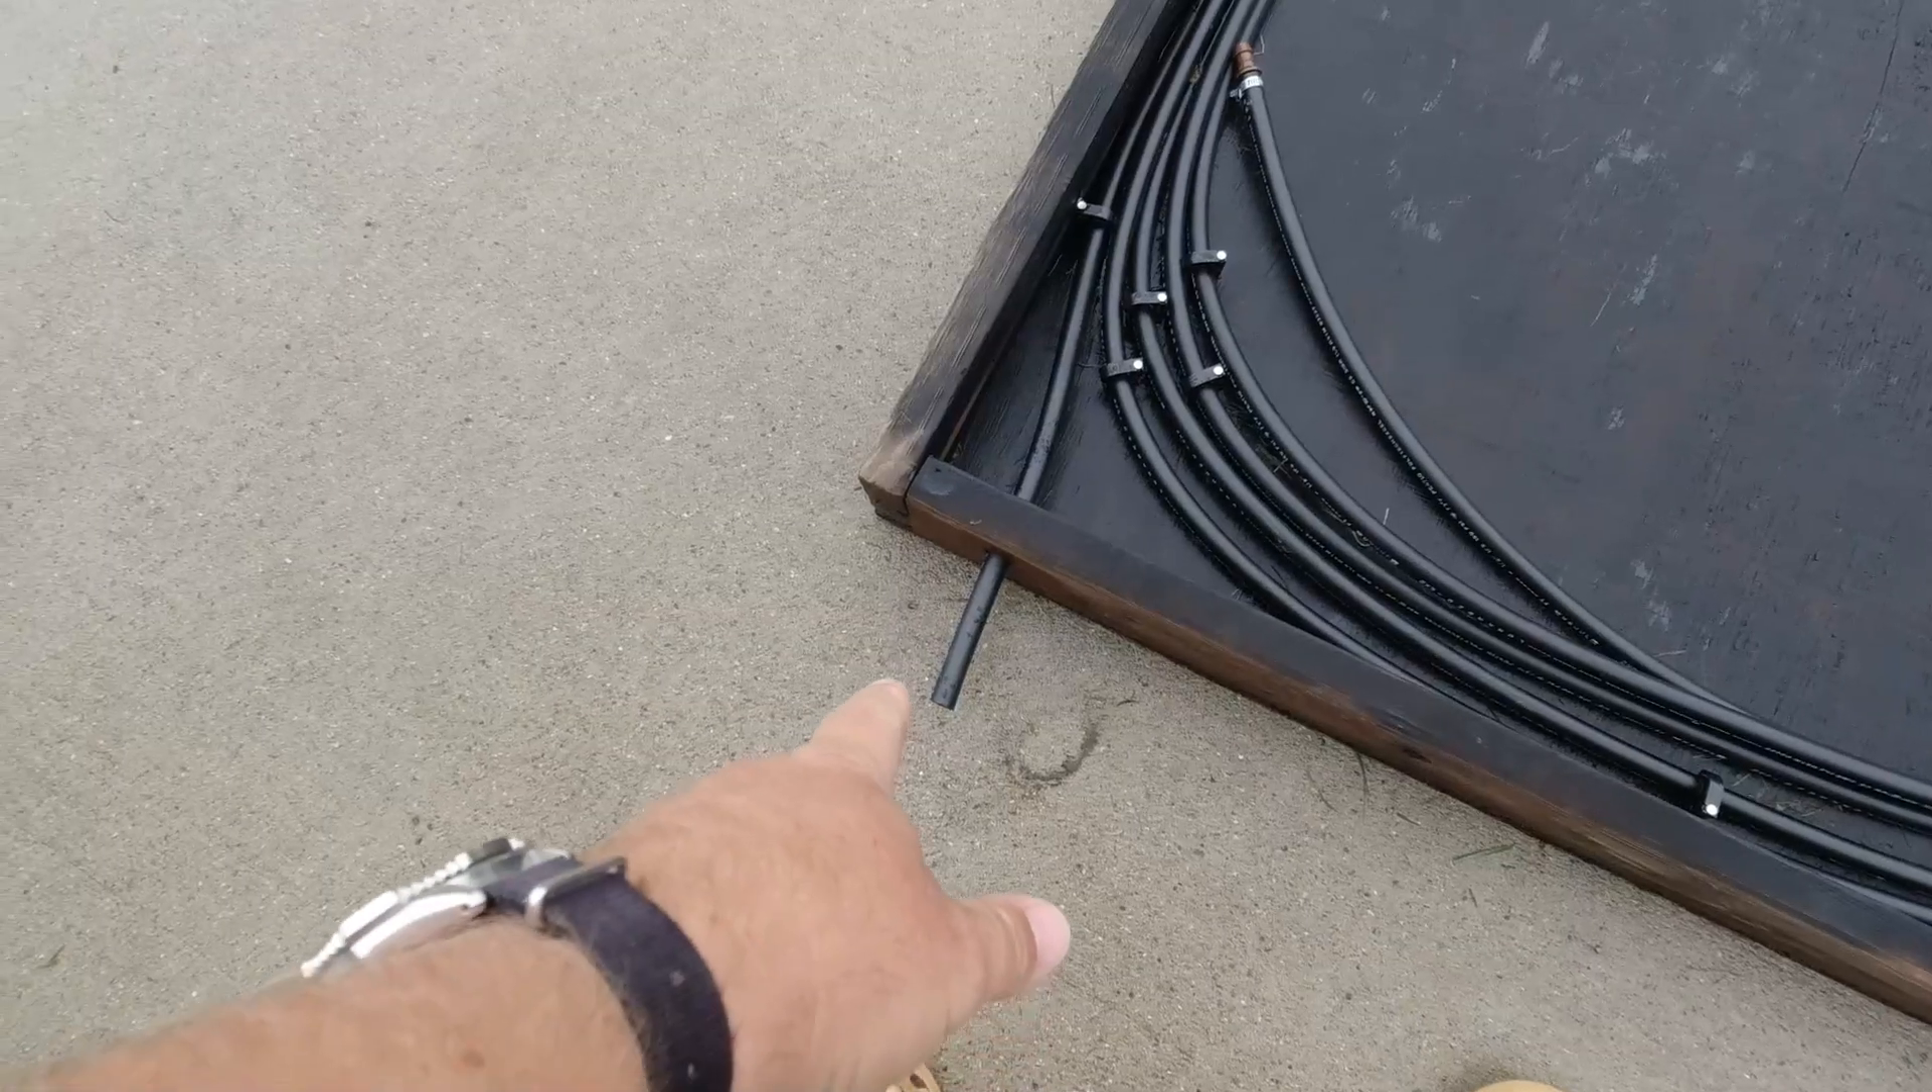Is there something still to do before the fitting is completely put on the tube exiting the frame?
Yes.